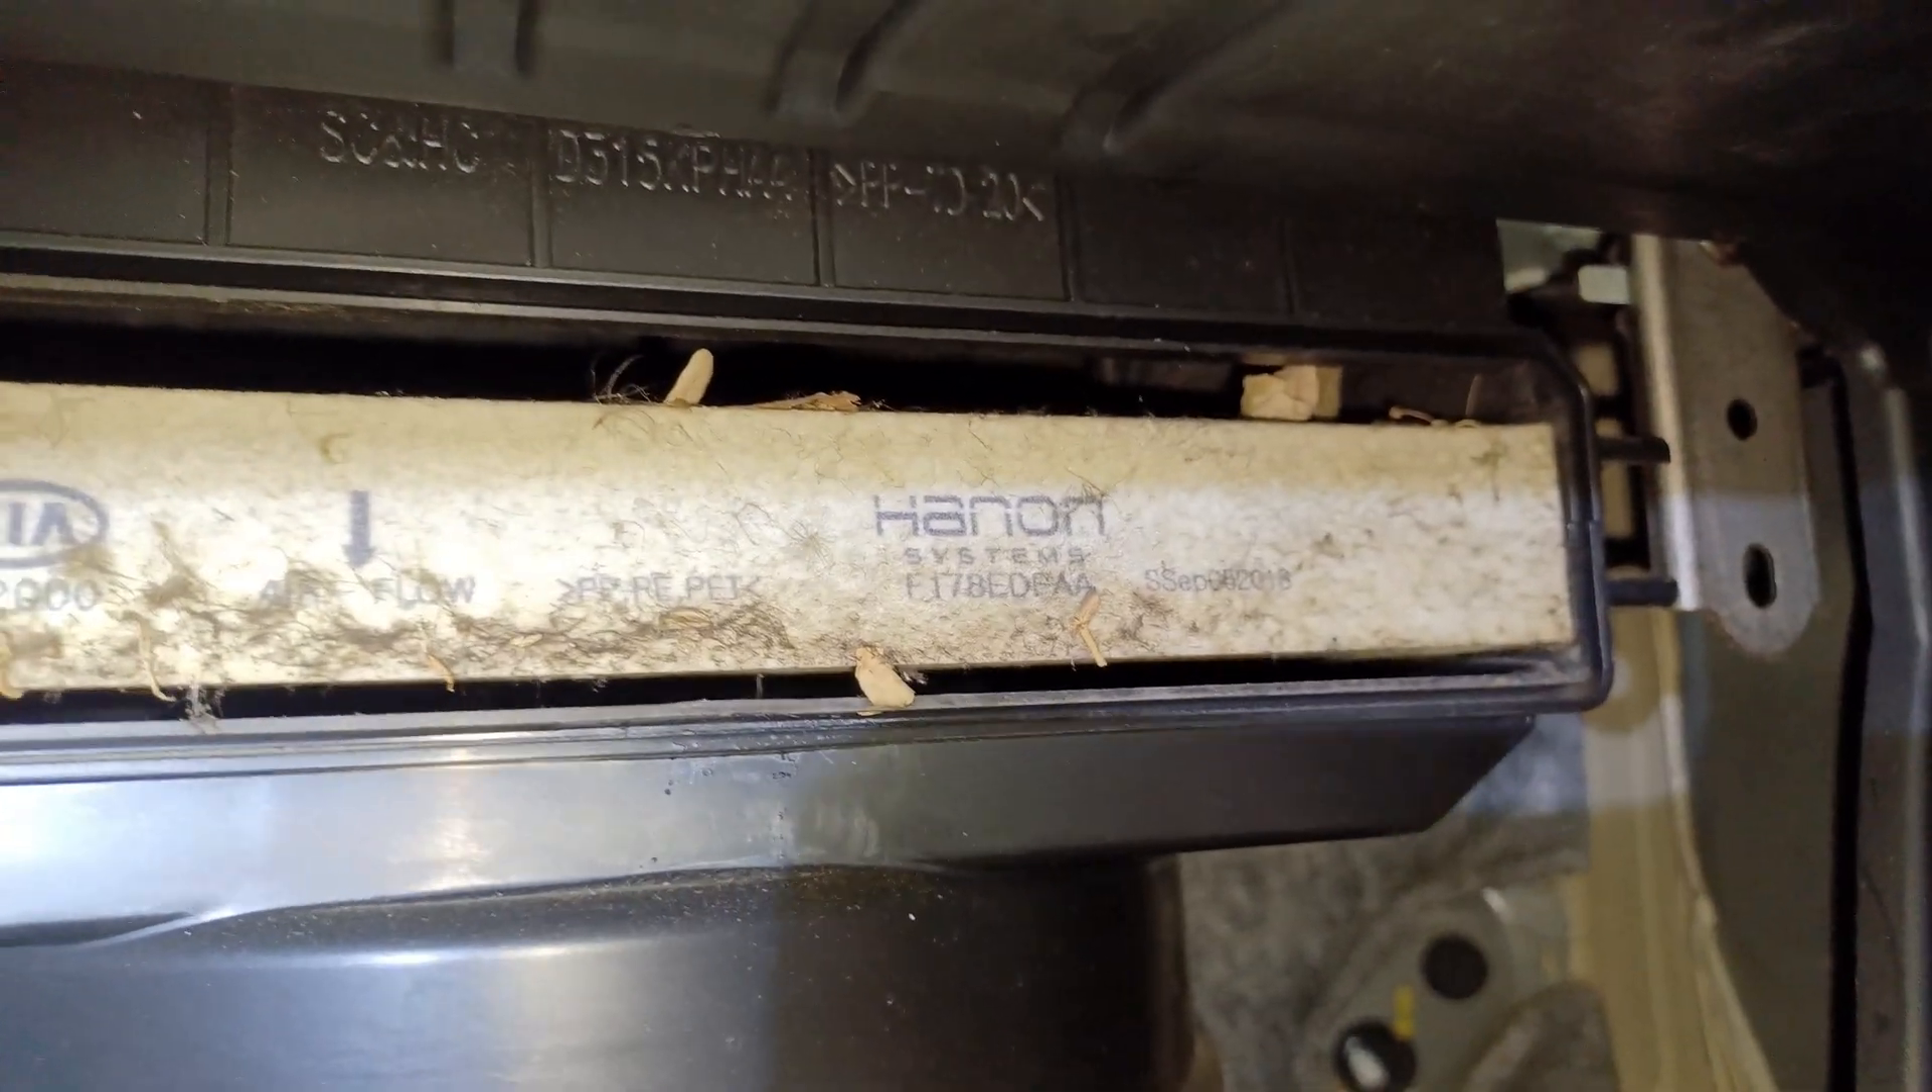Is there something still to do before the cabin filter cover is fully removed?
No.